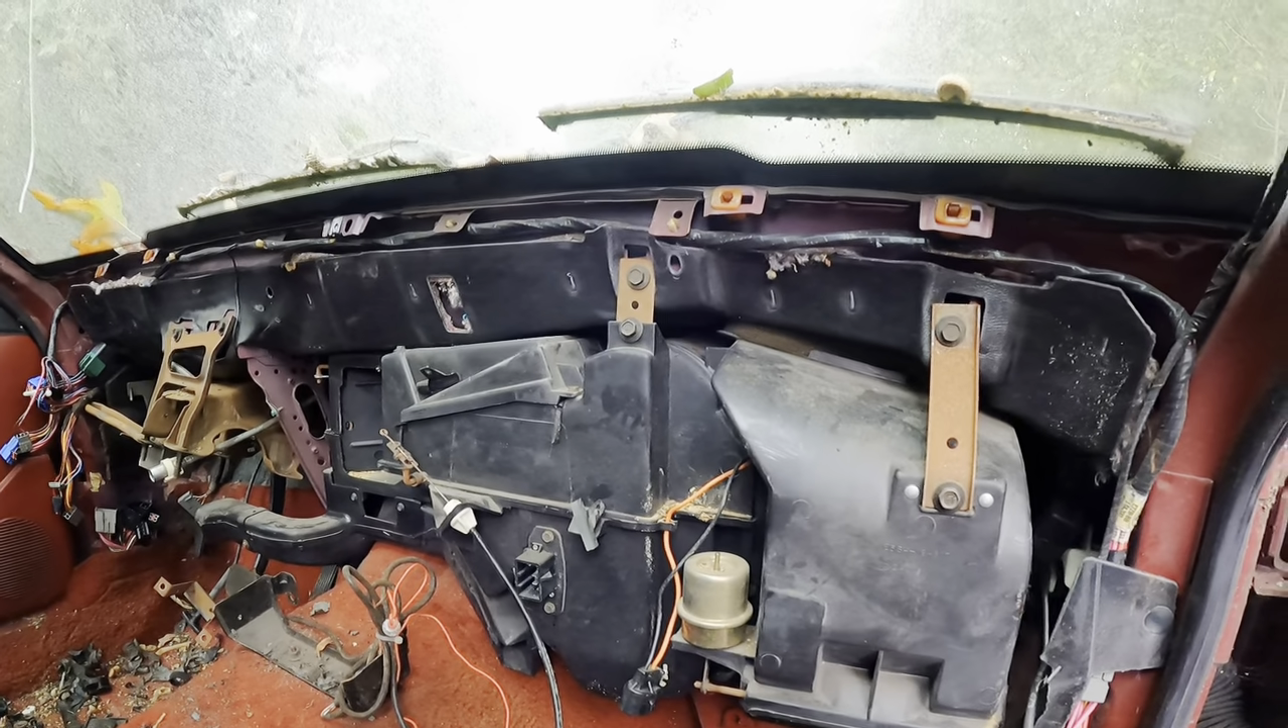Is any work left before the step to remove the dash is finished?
No.